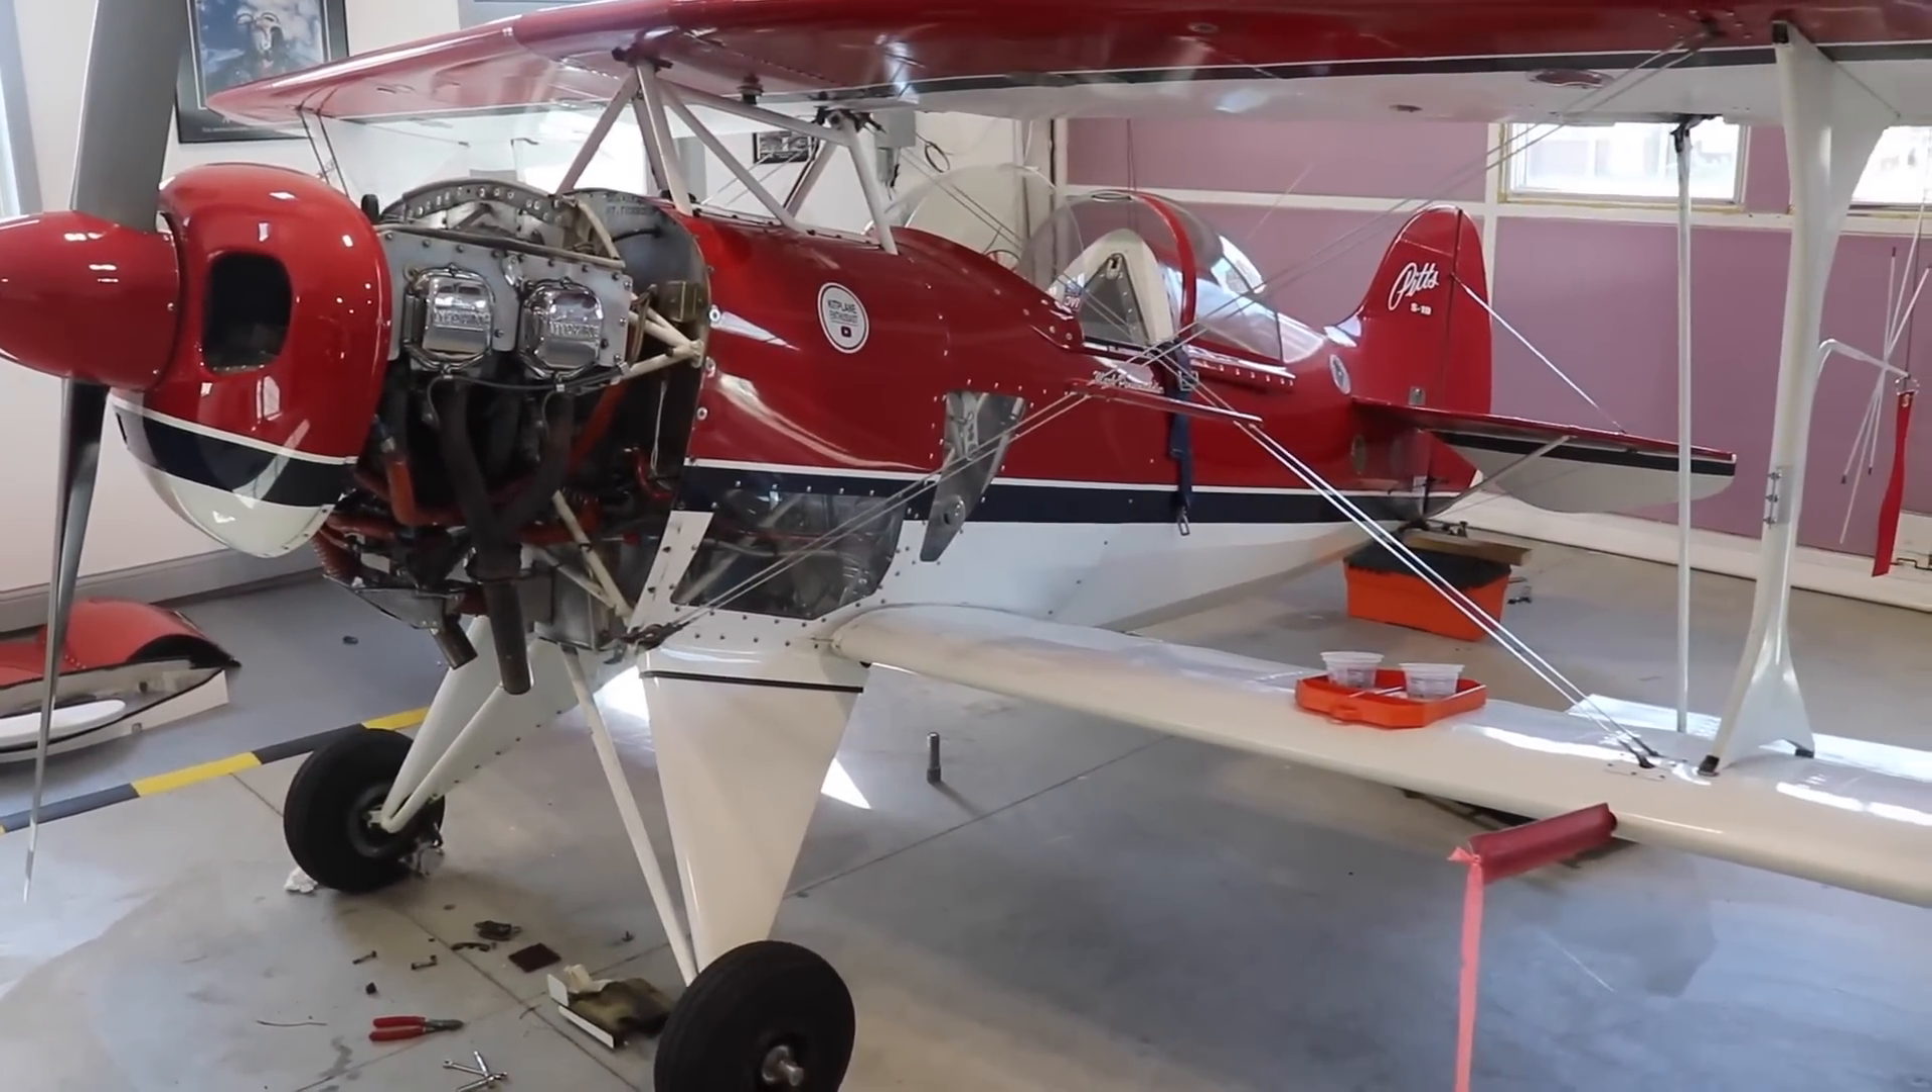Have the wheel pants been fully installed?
No.